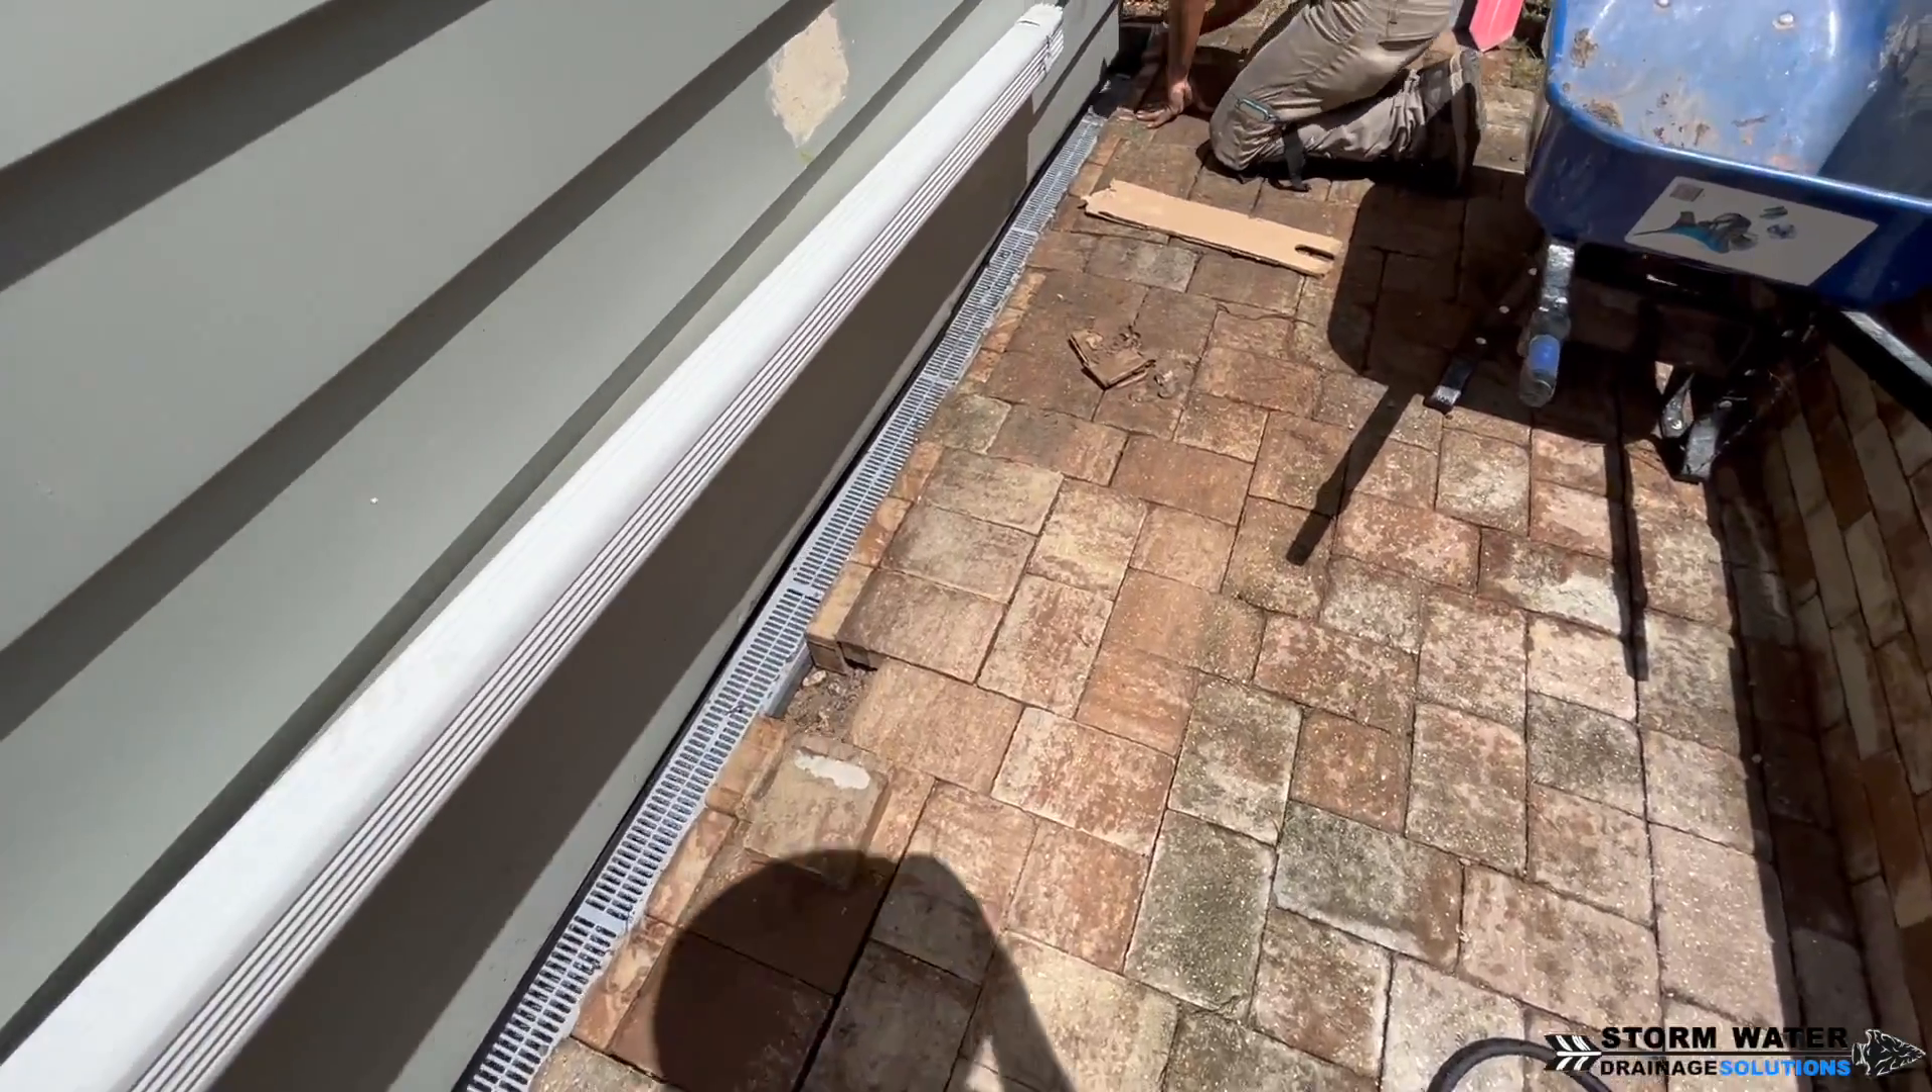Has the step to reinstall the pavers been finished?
No.